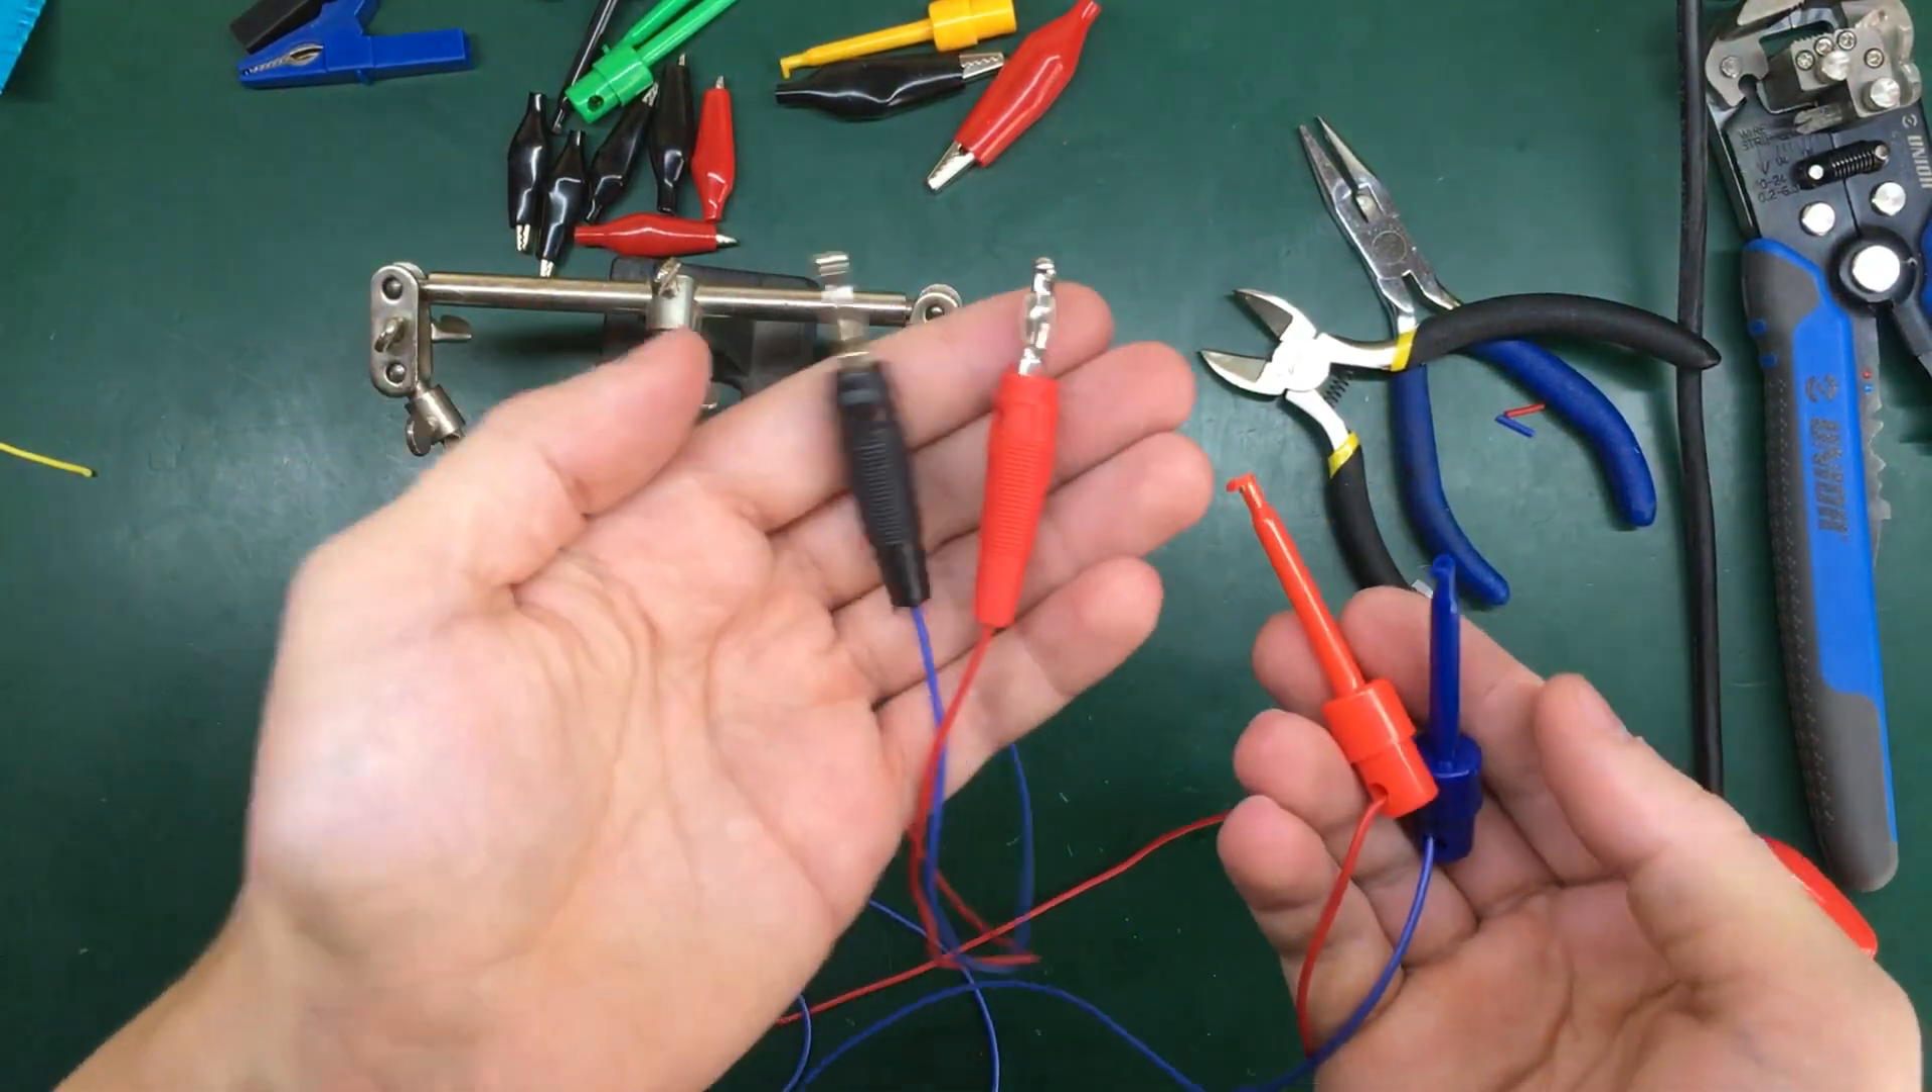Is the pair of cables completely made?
Yes.